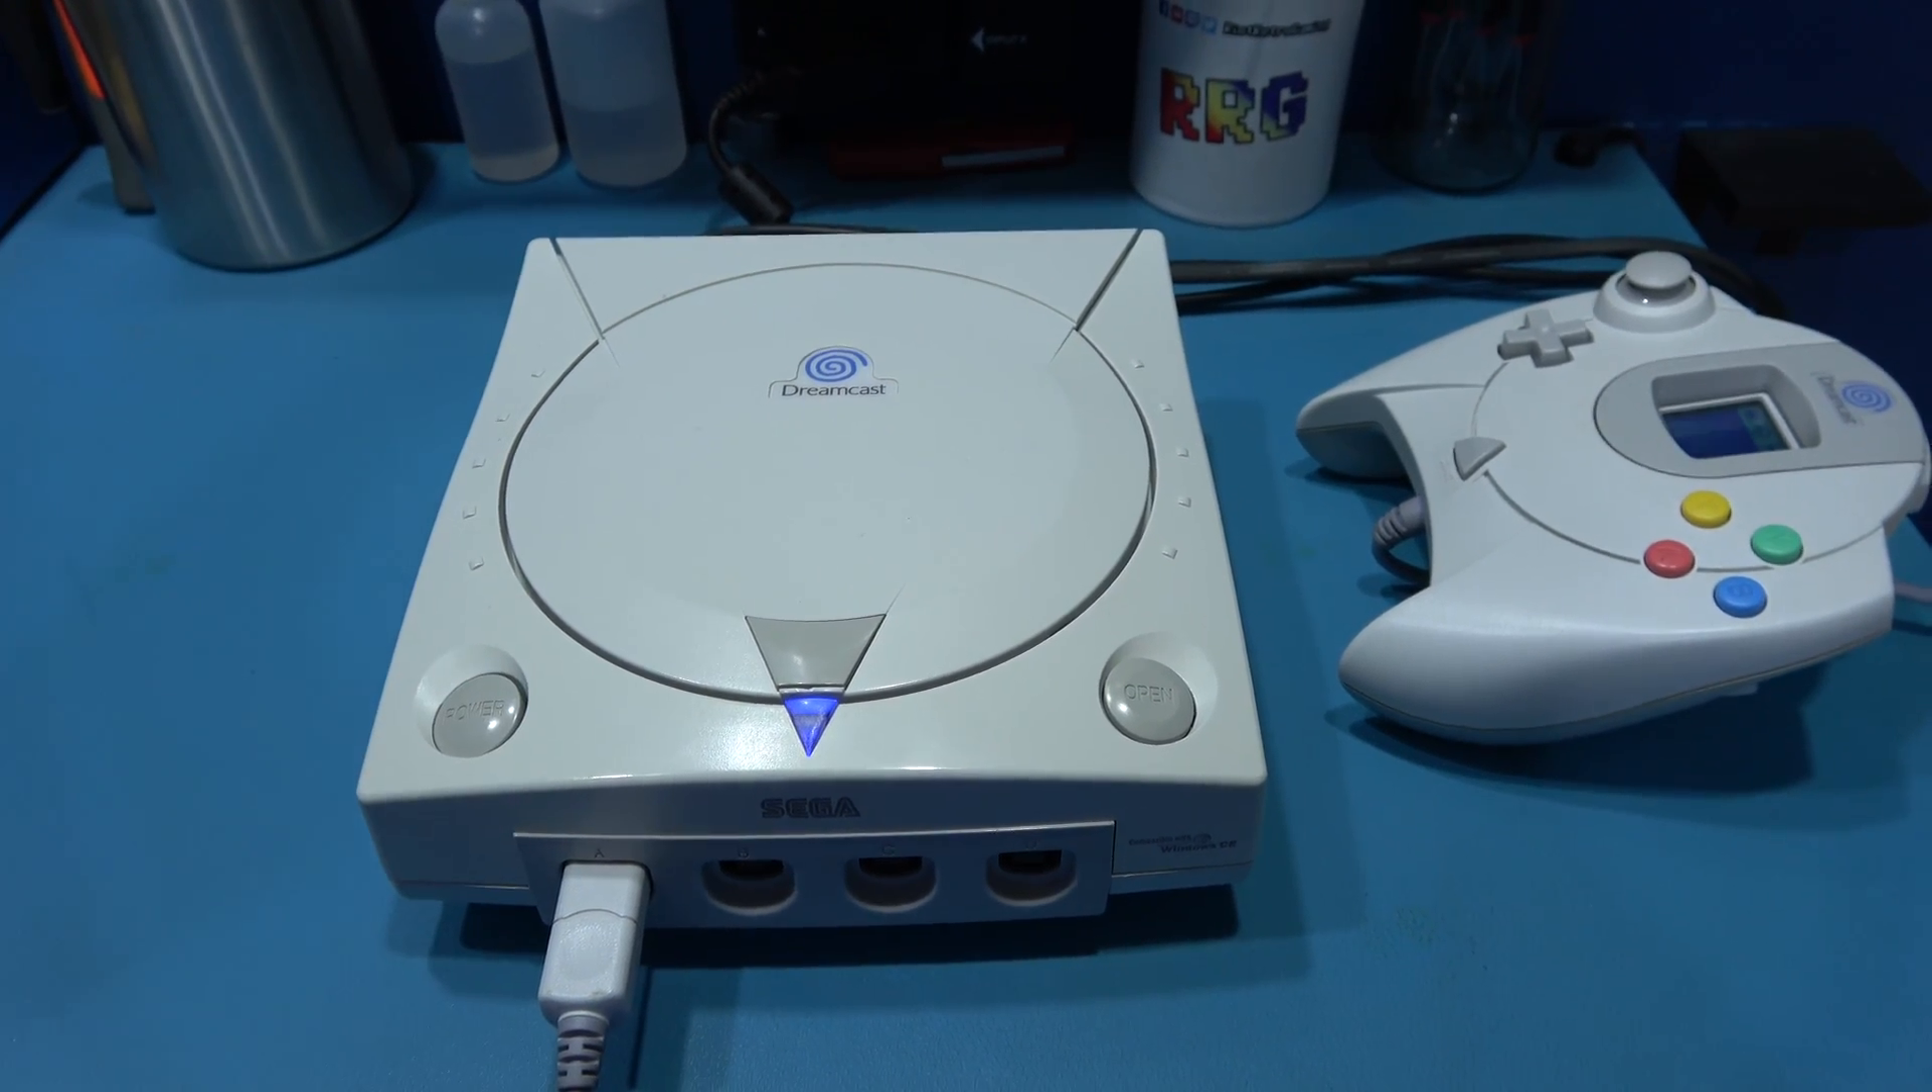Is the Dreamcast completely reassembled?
Yes.